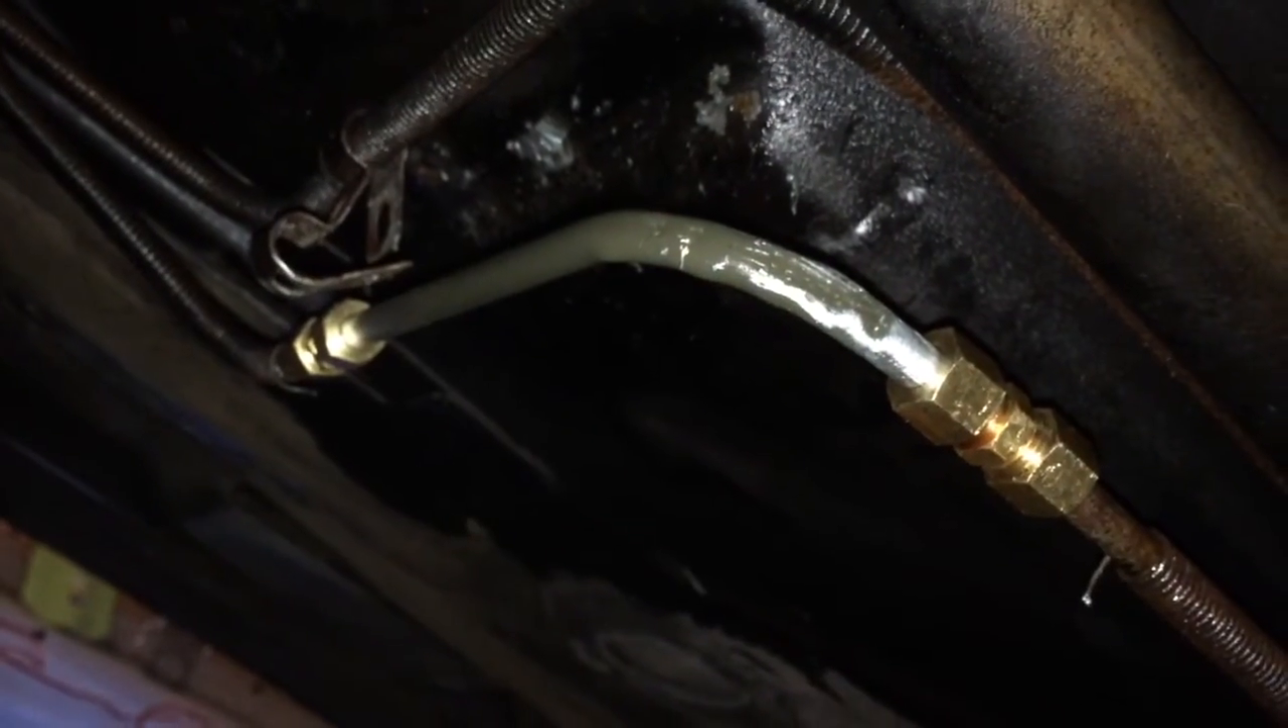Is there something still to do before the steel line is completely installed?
No.